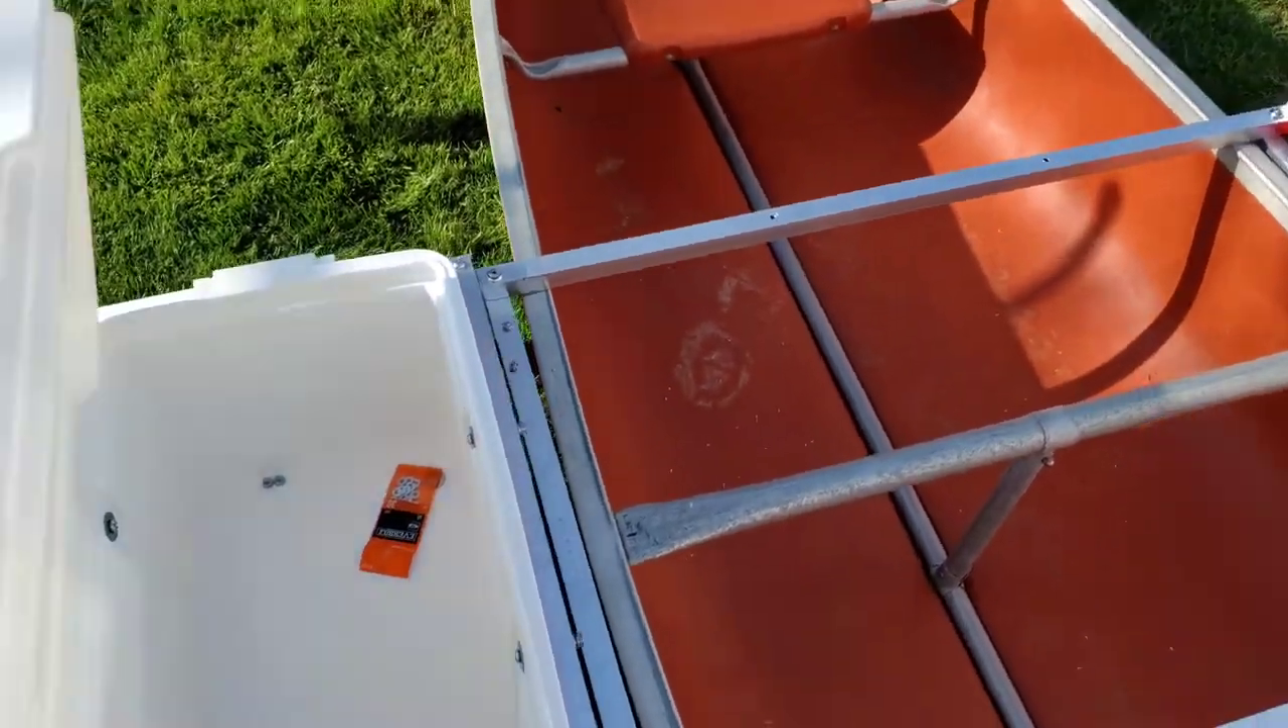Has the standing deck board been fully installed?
No.